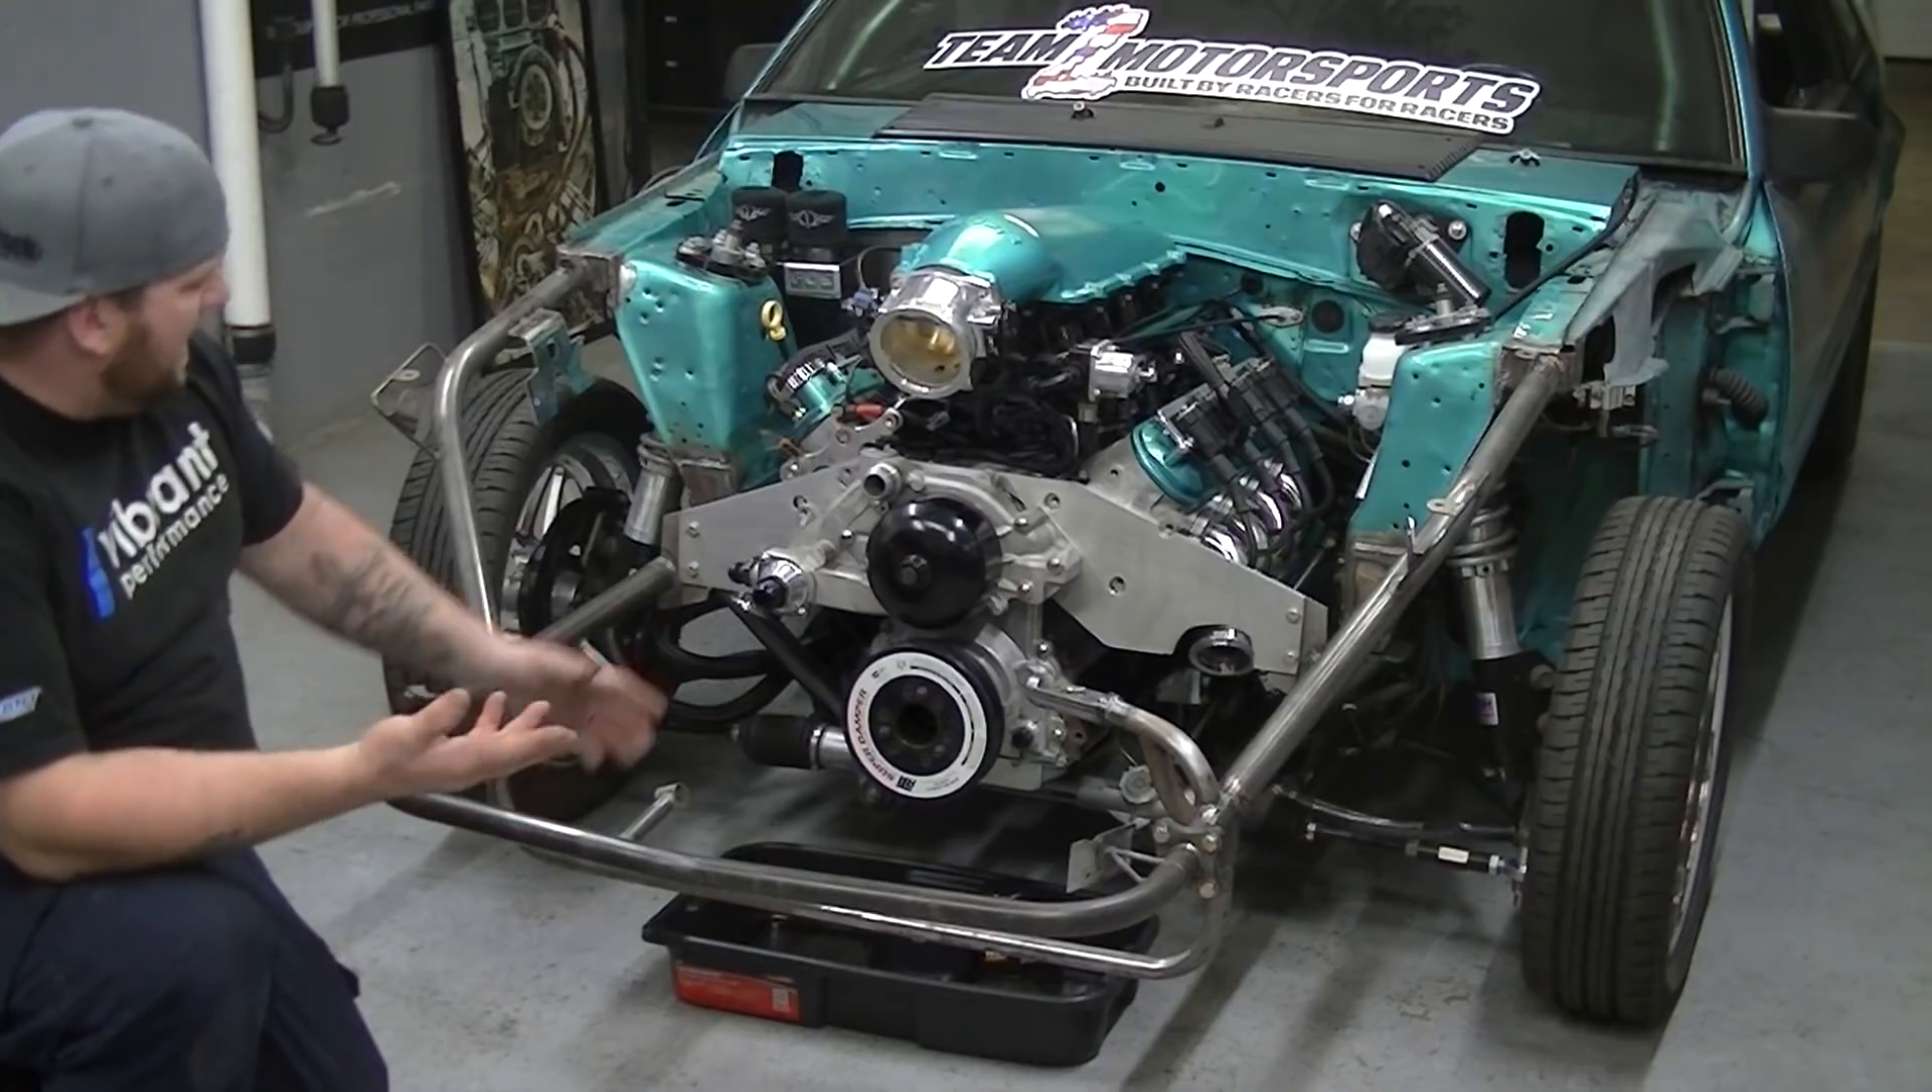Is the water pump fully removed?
No.